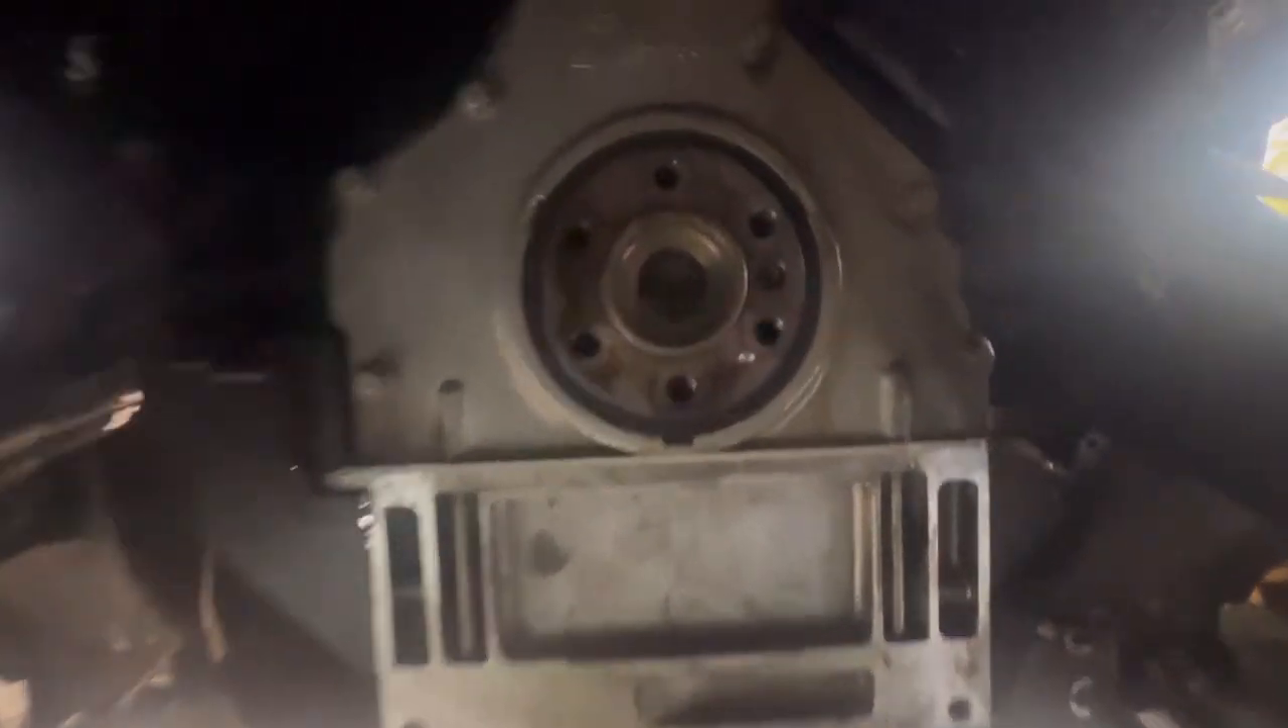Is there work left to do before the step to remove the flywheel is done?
No.